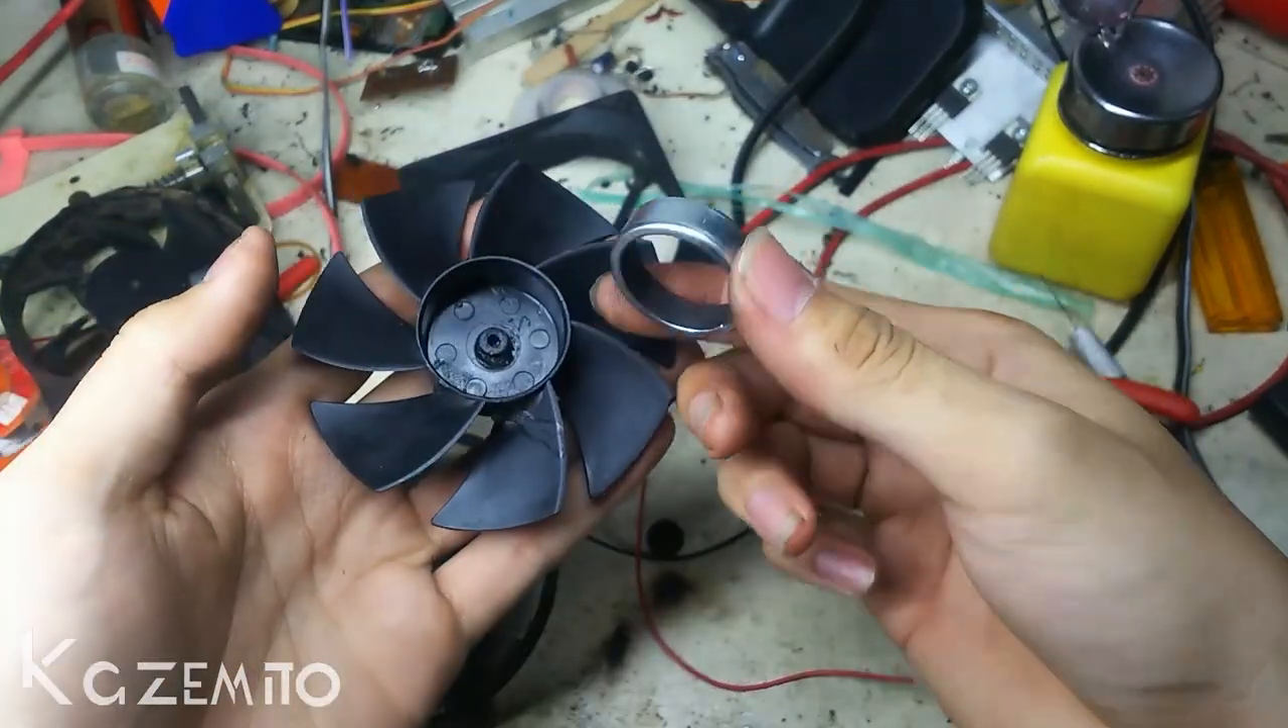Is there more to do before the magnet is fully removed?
No.